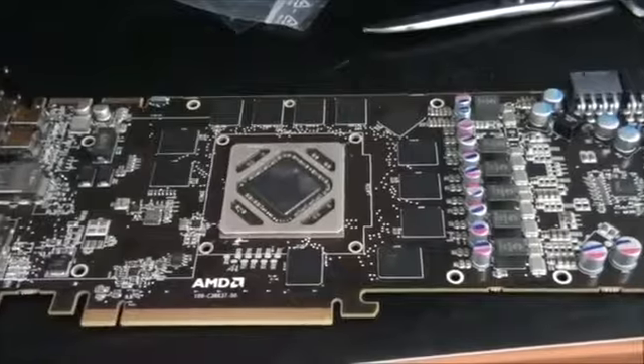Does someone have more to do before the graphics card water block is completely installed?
Yes.